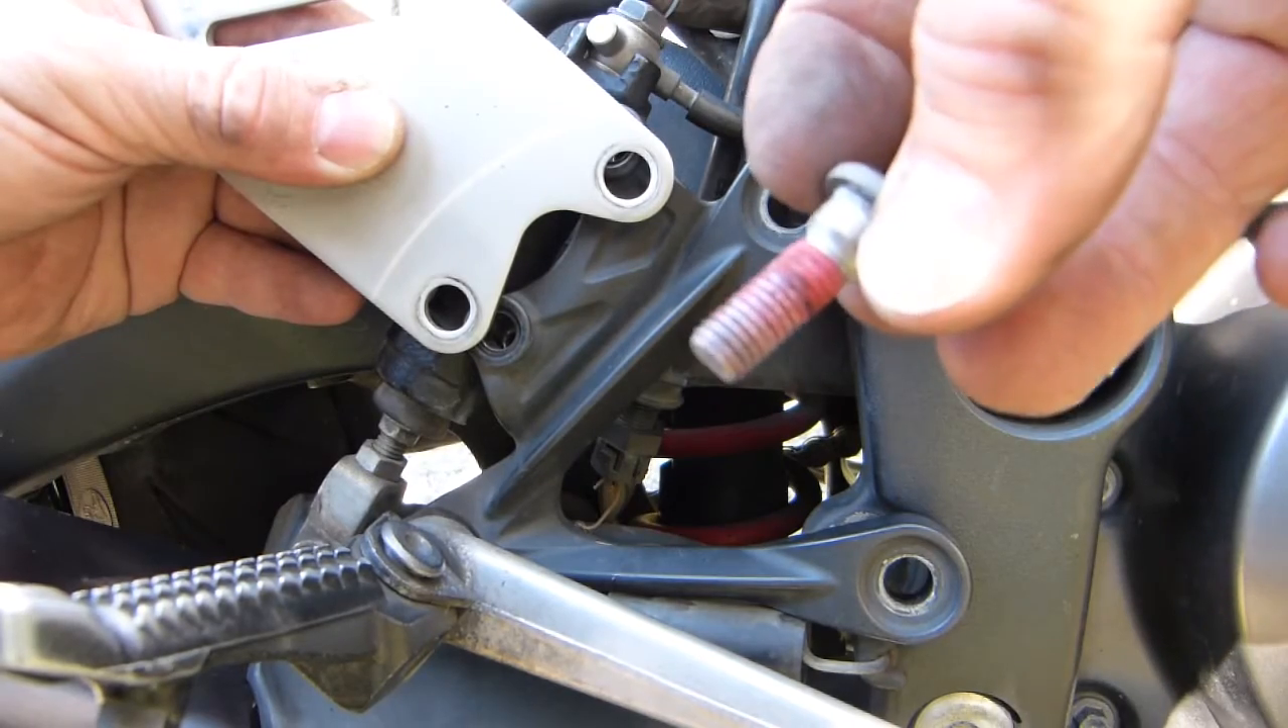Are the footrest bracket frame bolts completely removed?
Yes.